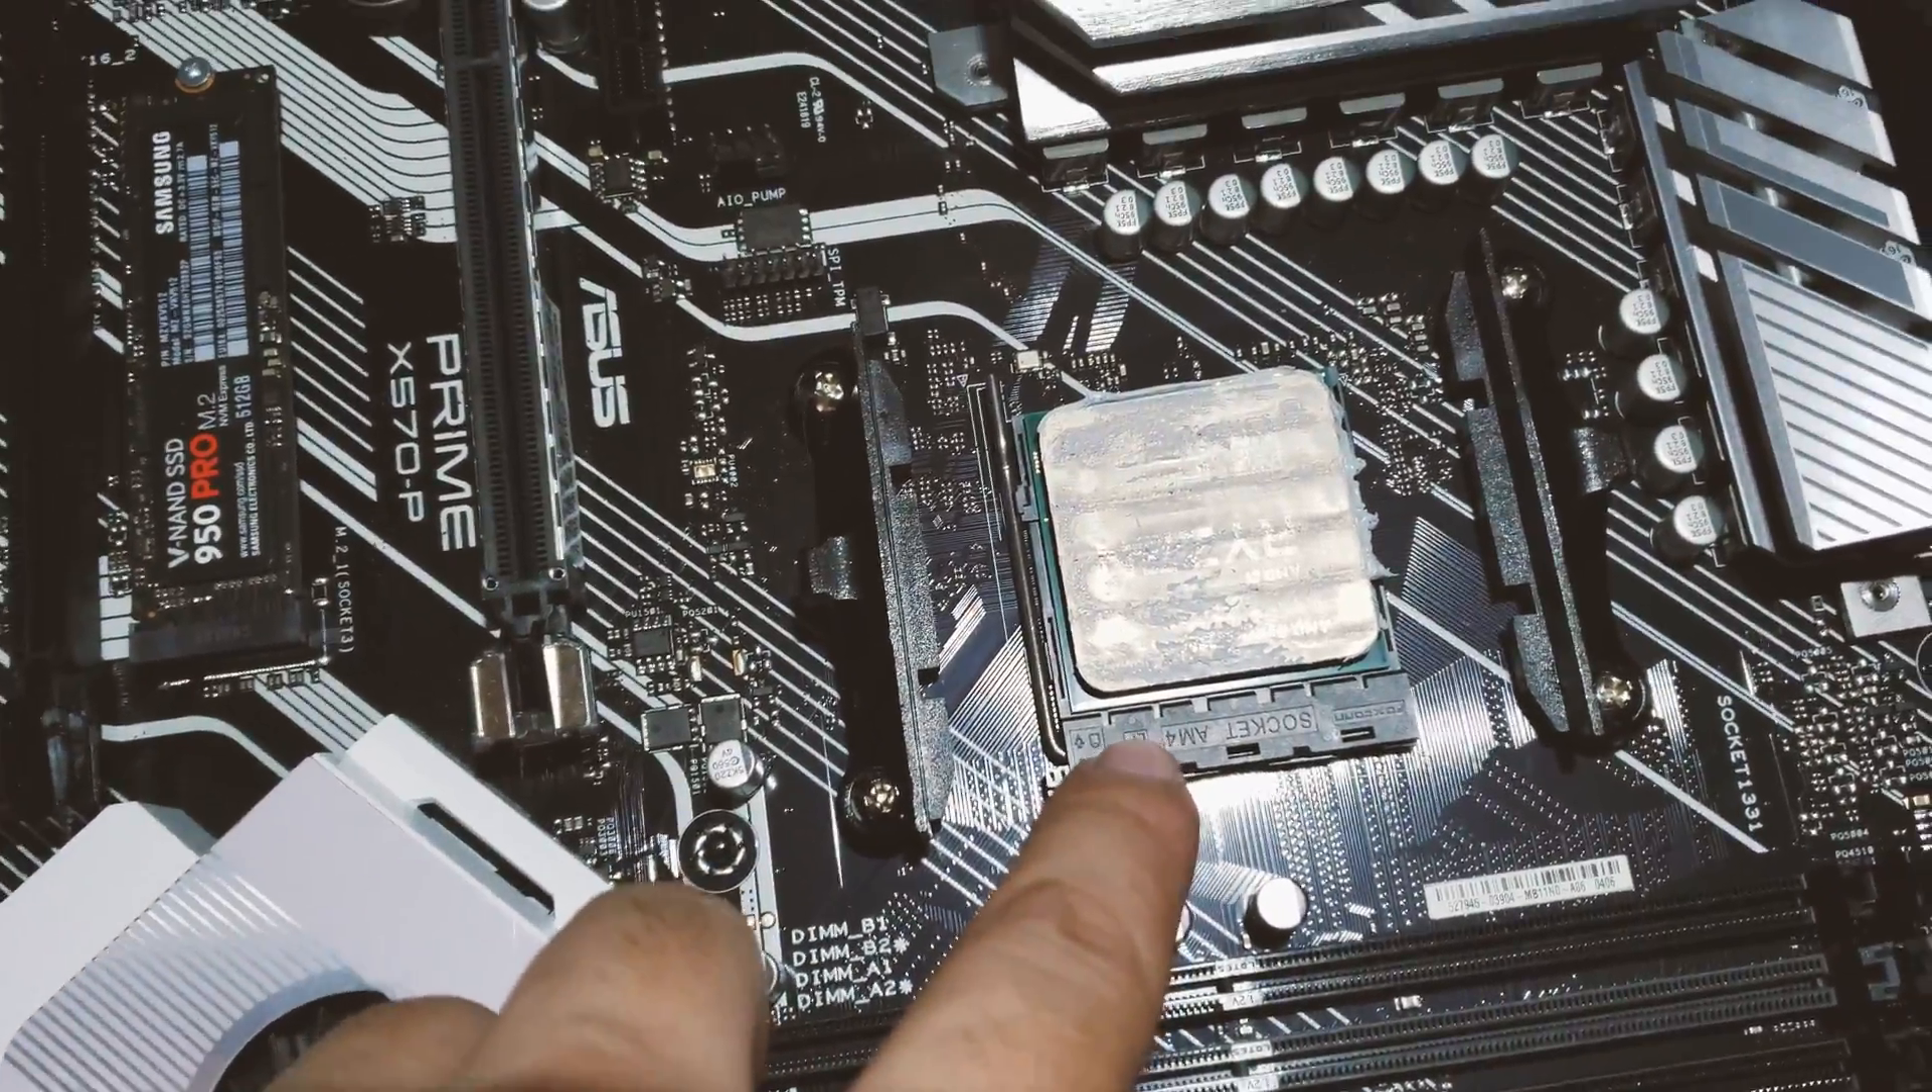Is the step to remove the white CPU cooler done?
Yes.